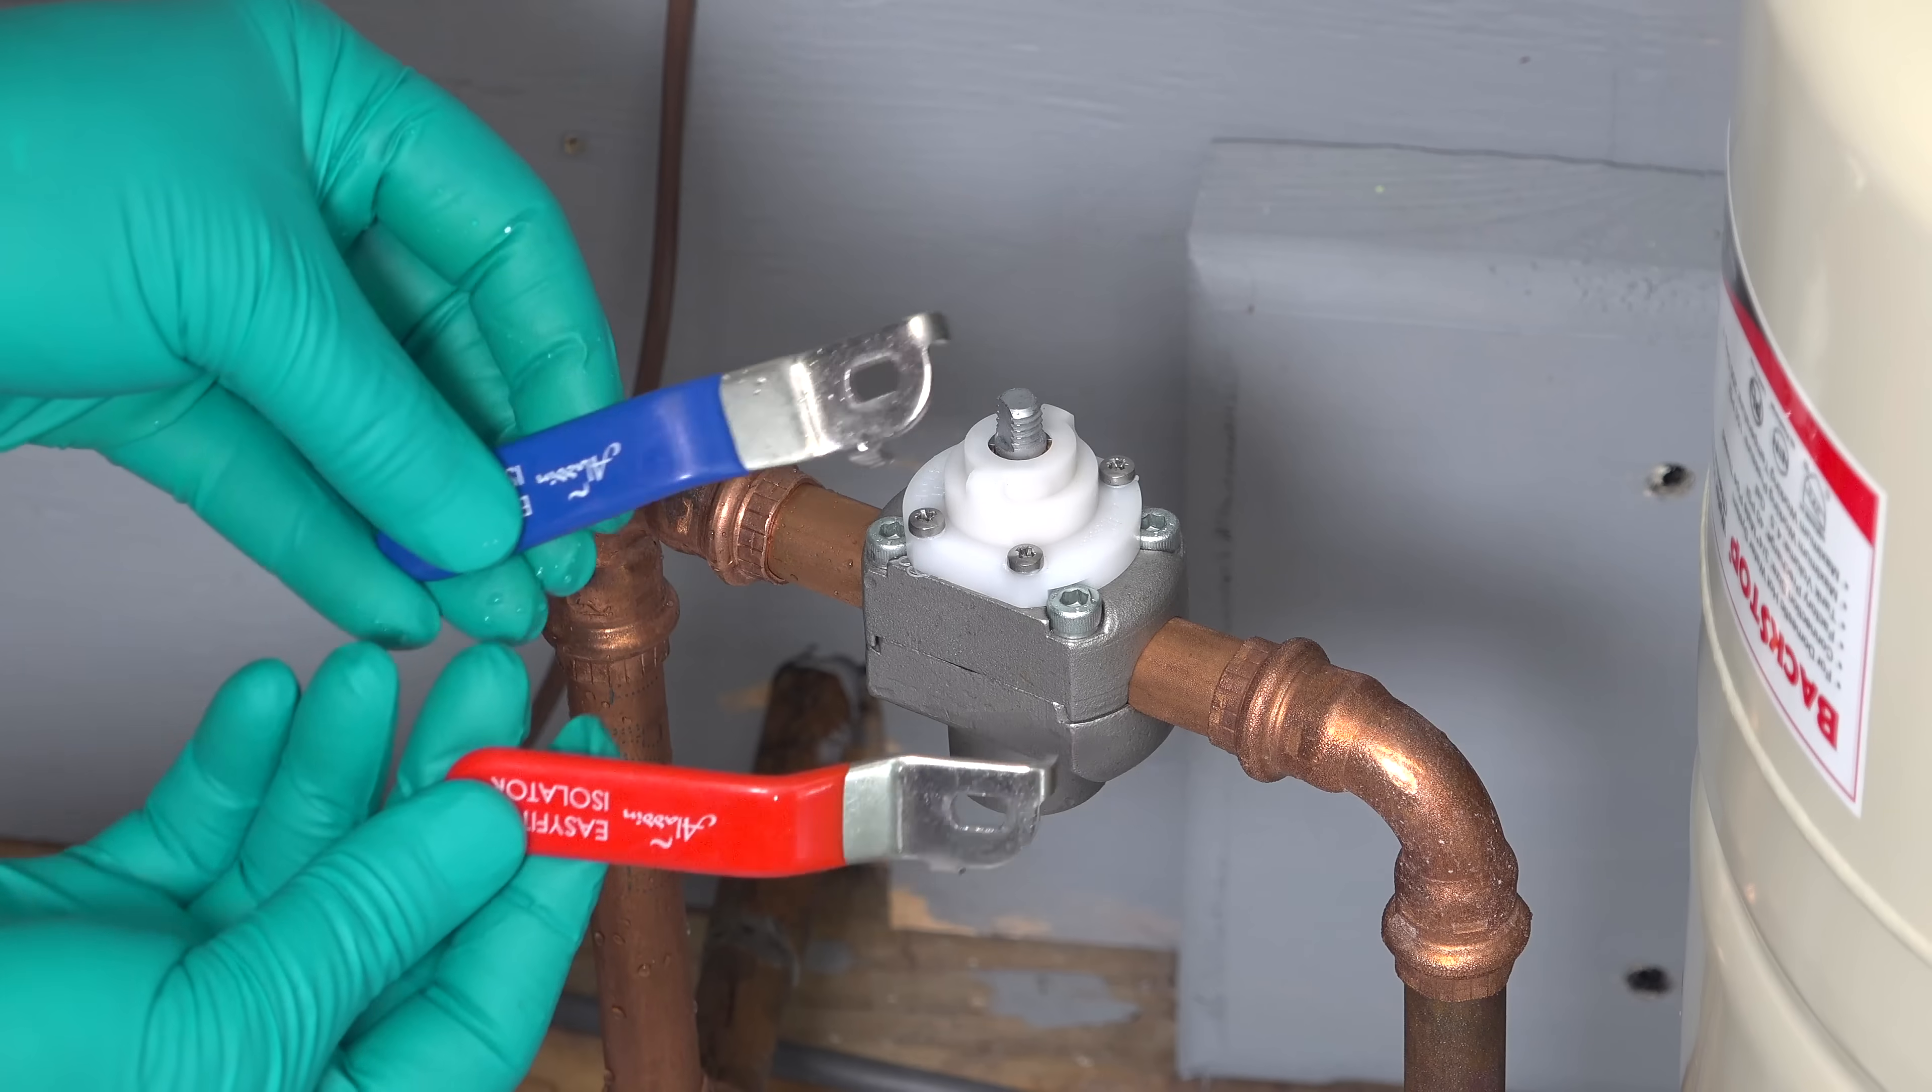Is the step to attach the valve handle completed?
No.